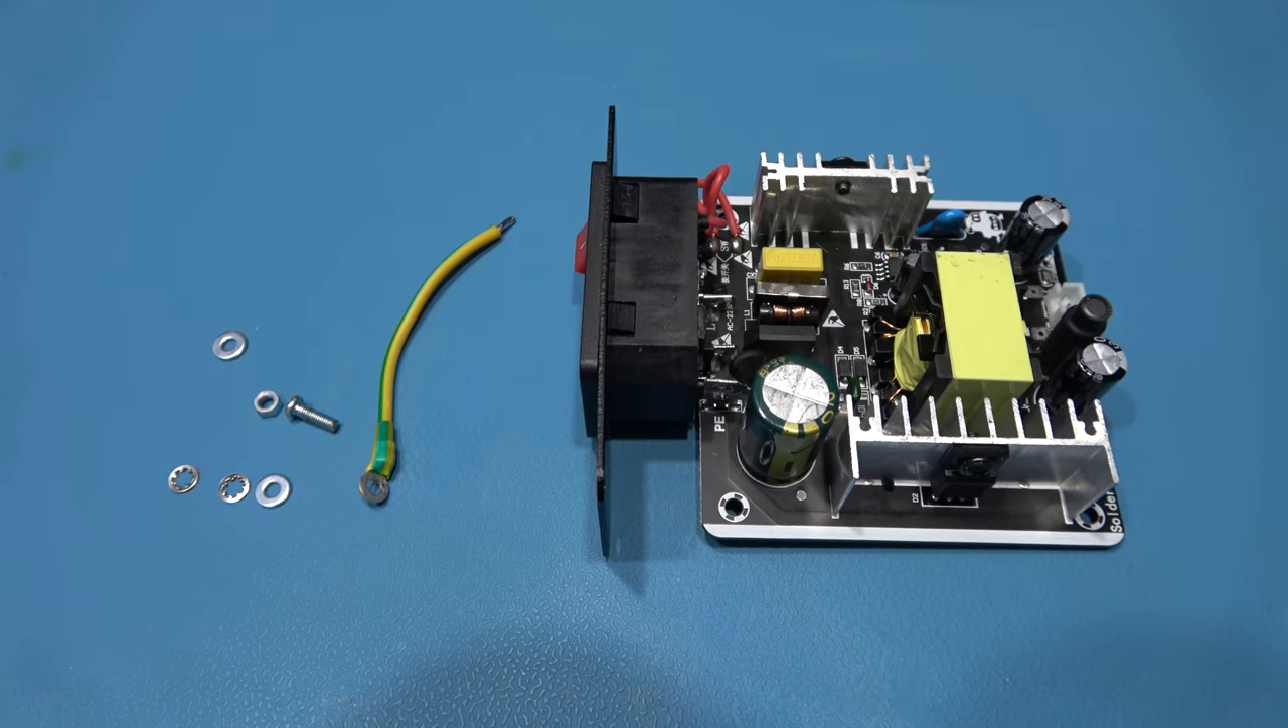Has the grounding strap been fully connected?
No.